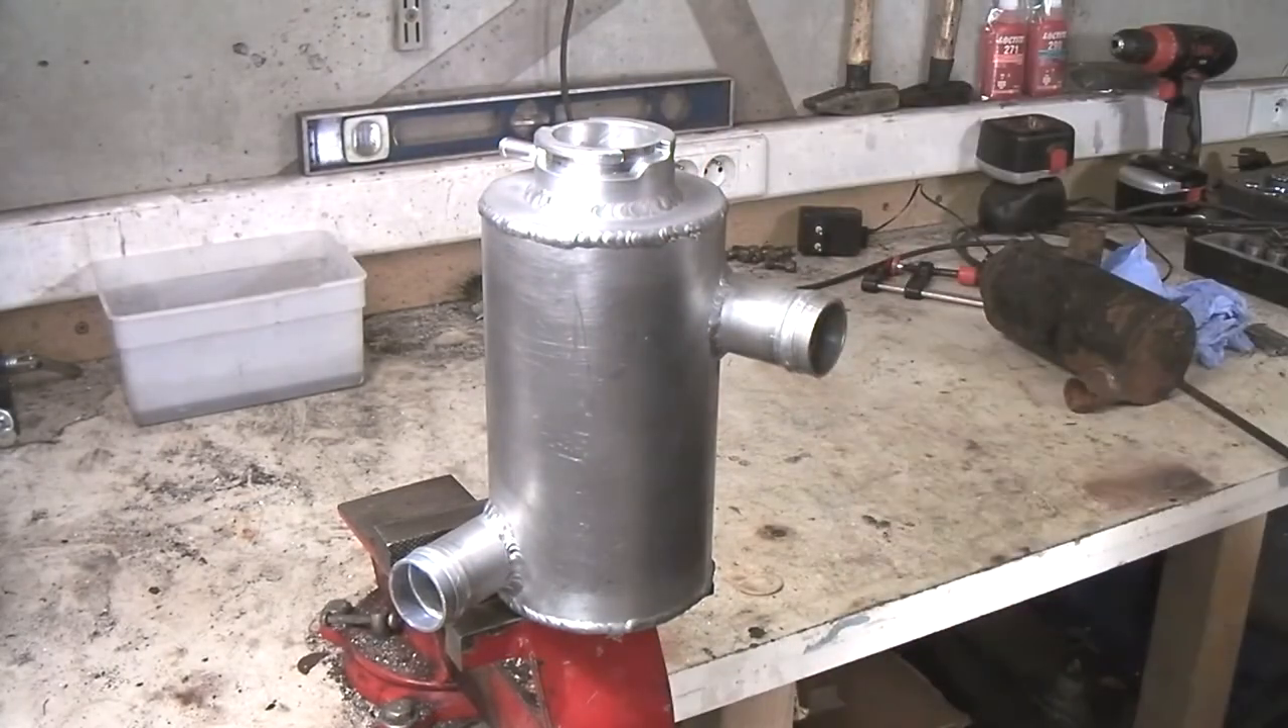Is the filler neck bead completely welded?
Yes.